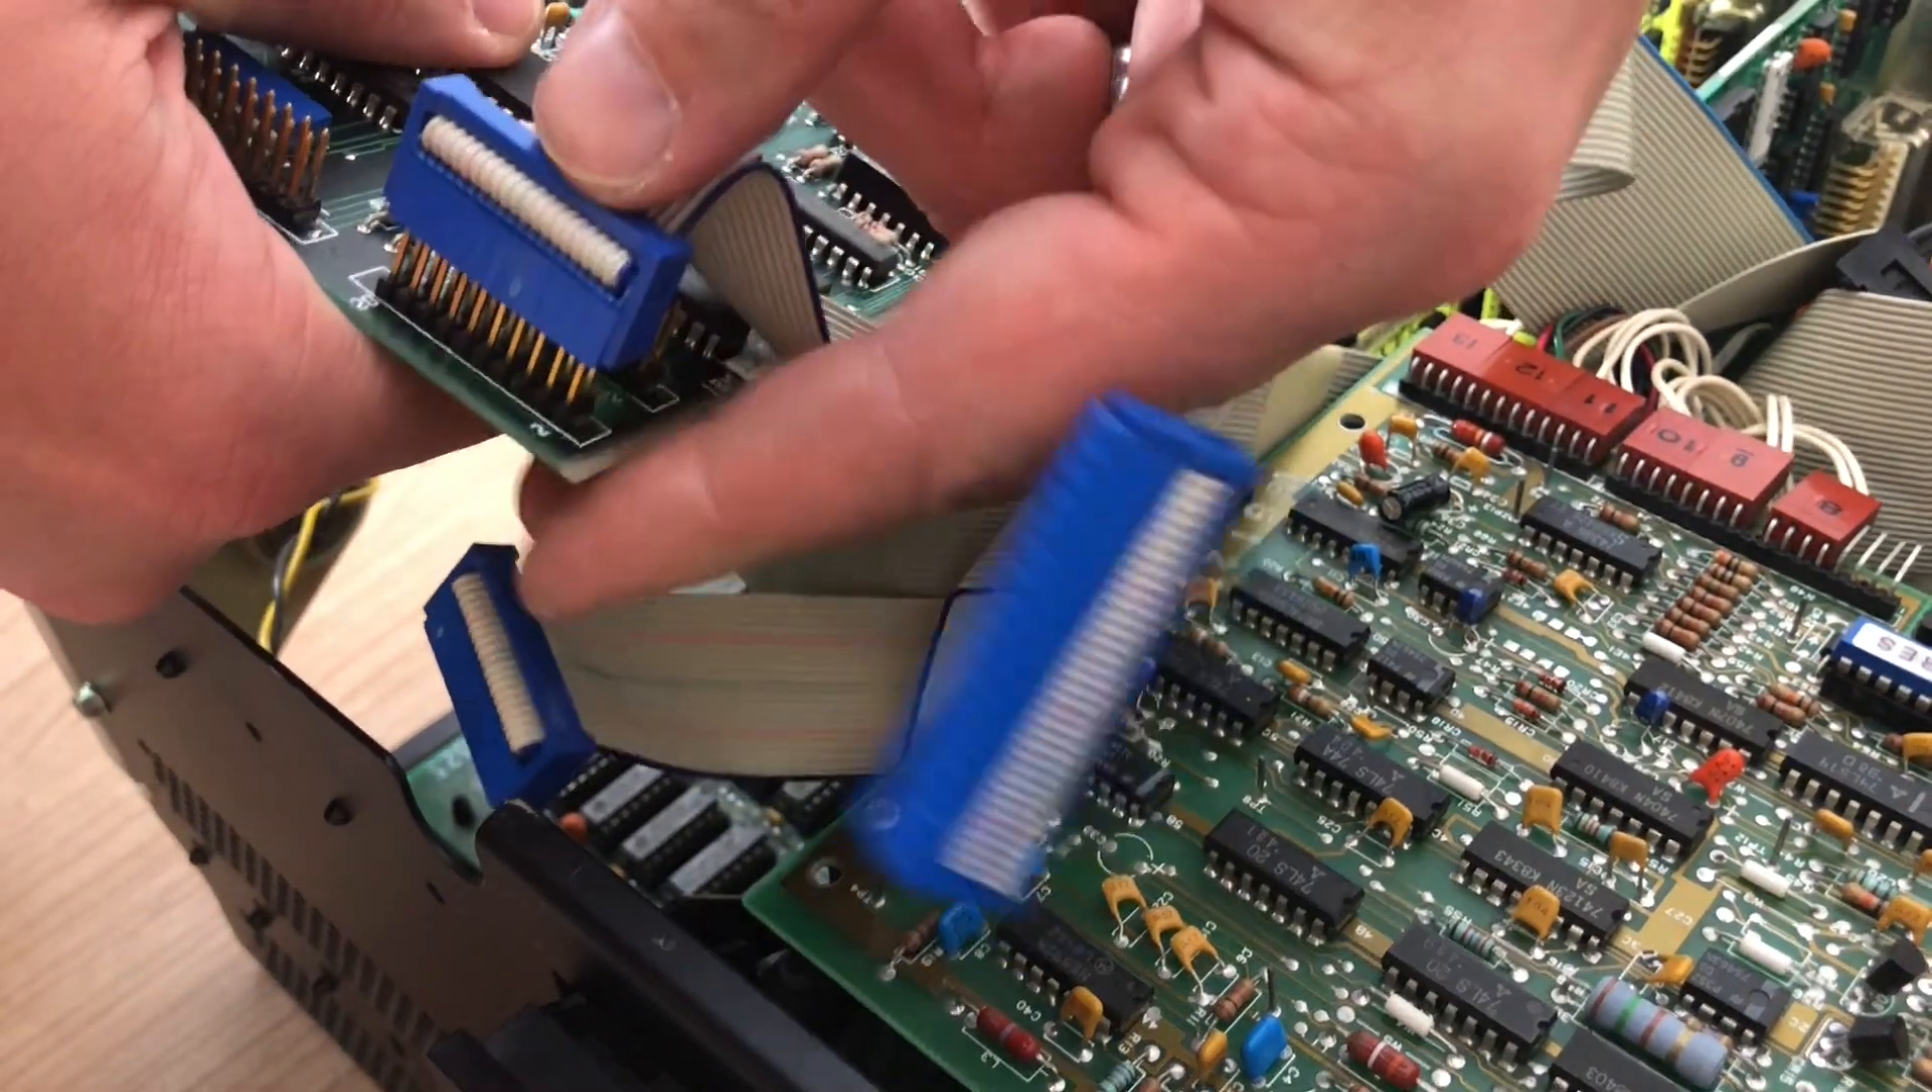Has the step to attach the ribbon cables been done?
No.